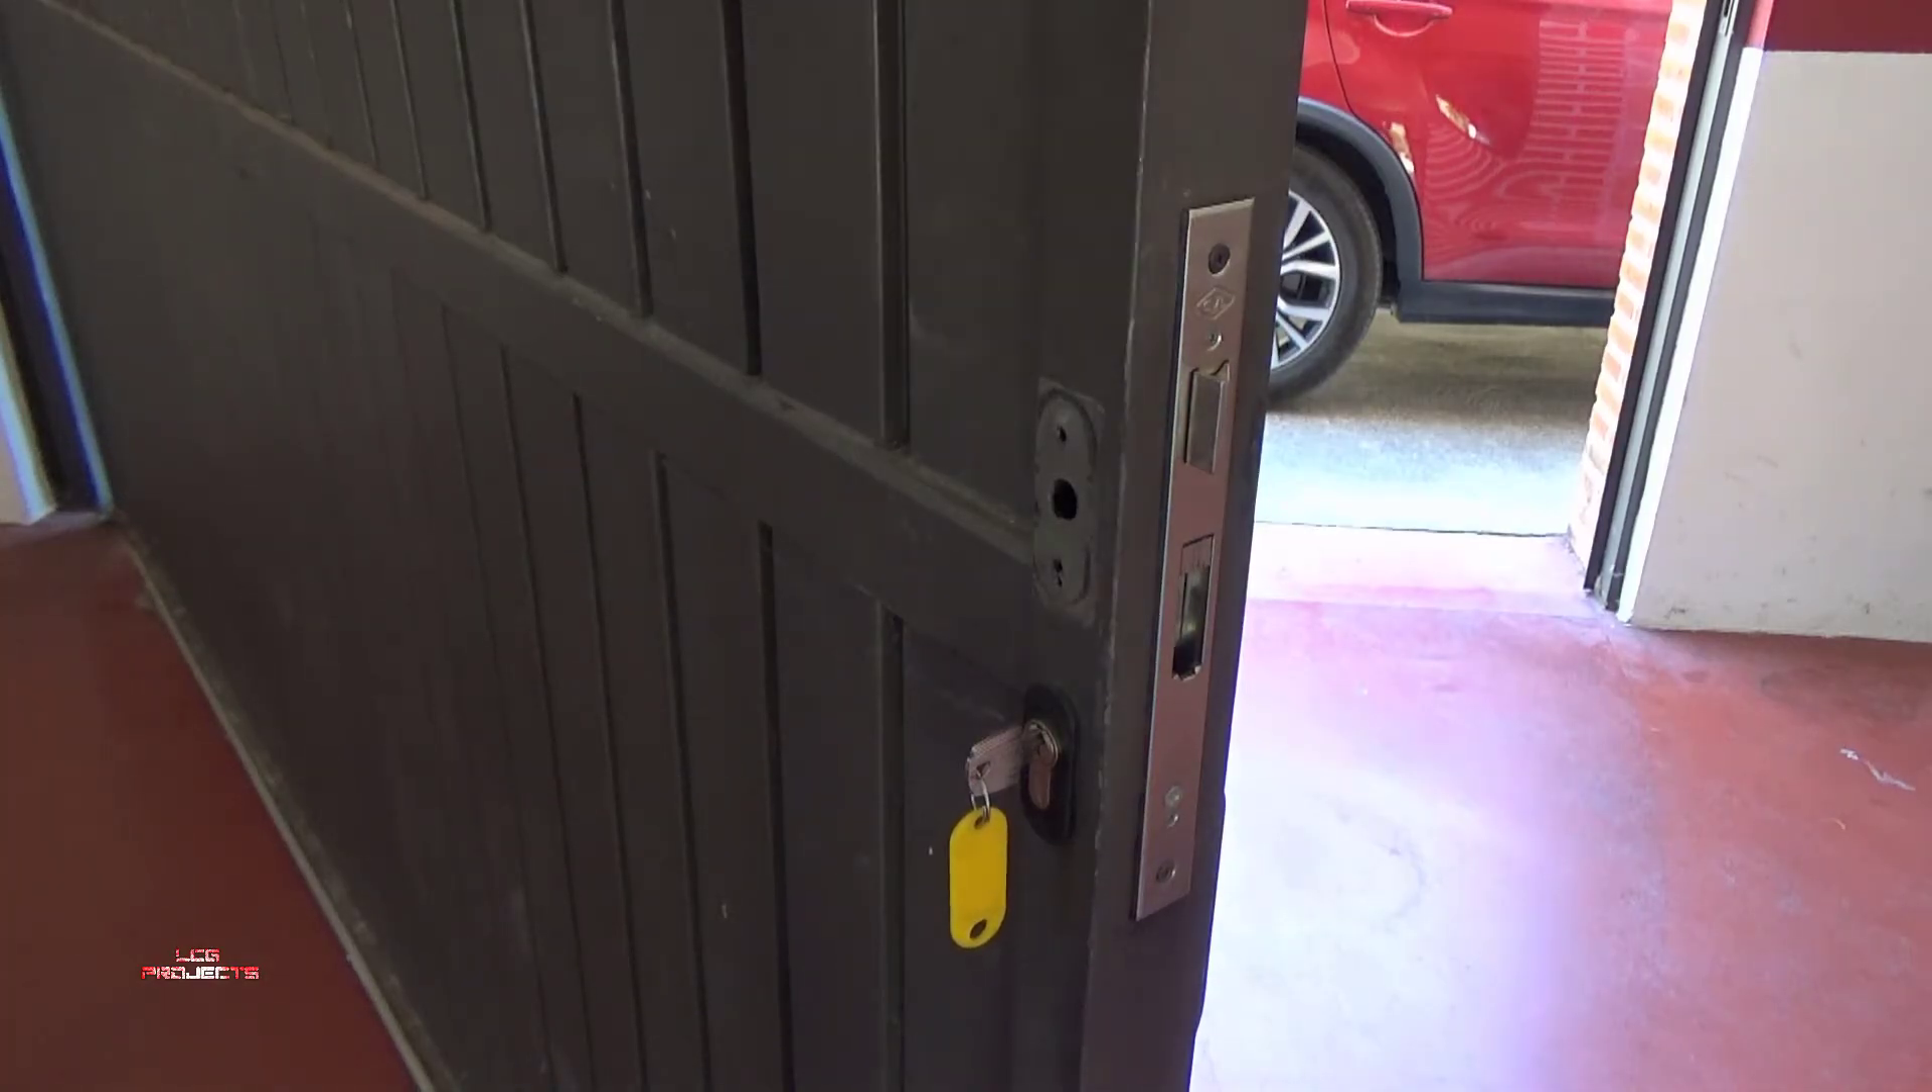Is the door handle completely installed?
No.